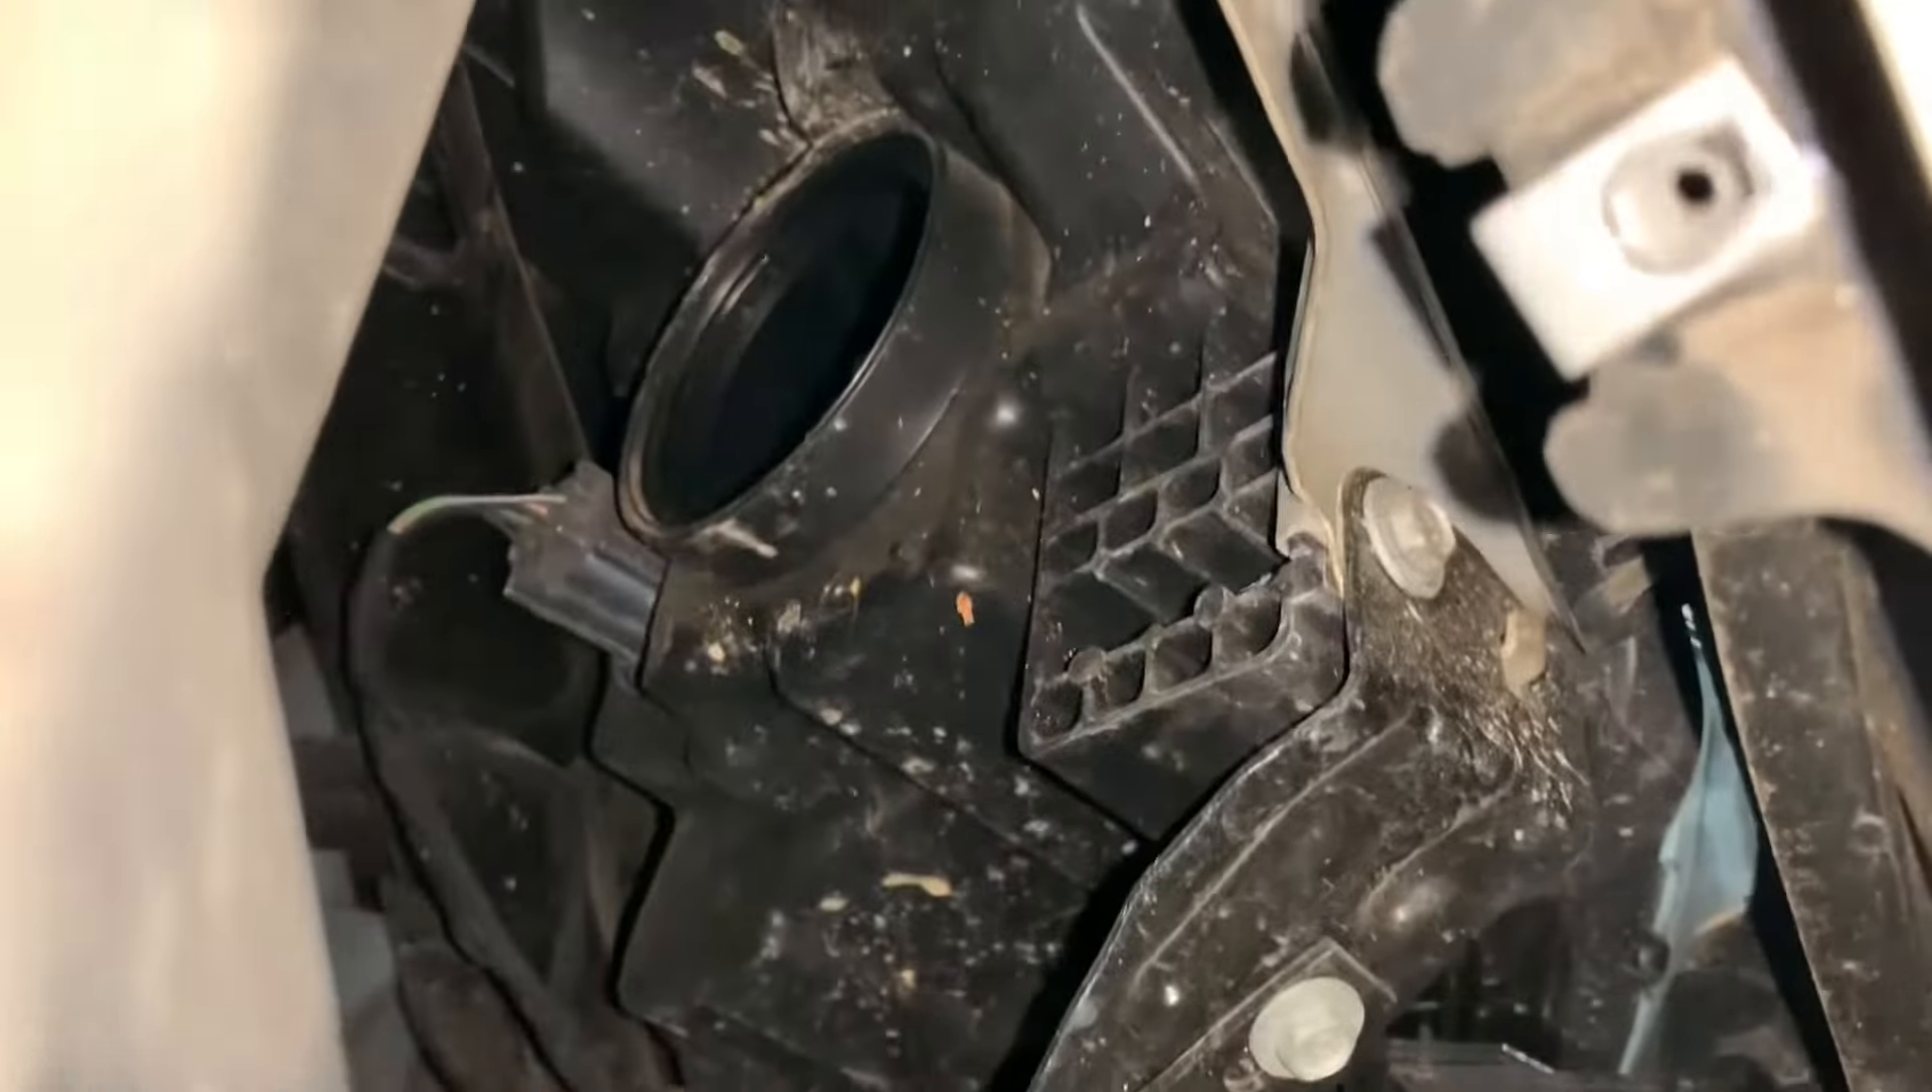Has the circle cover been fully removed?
Yes.